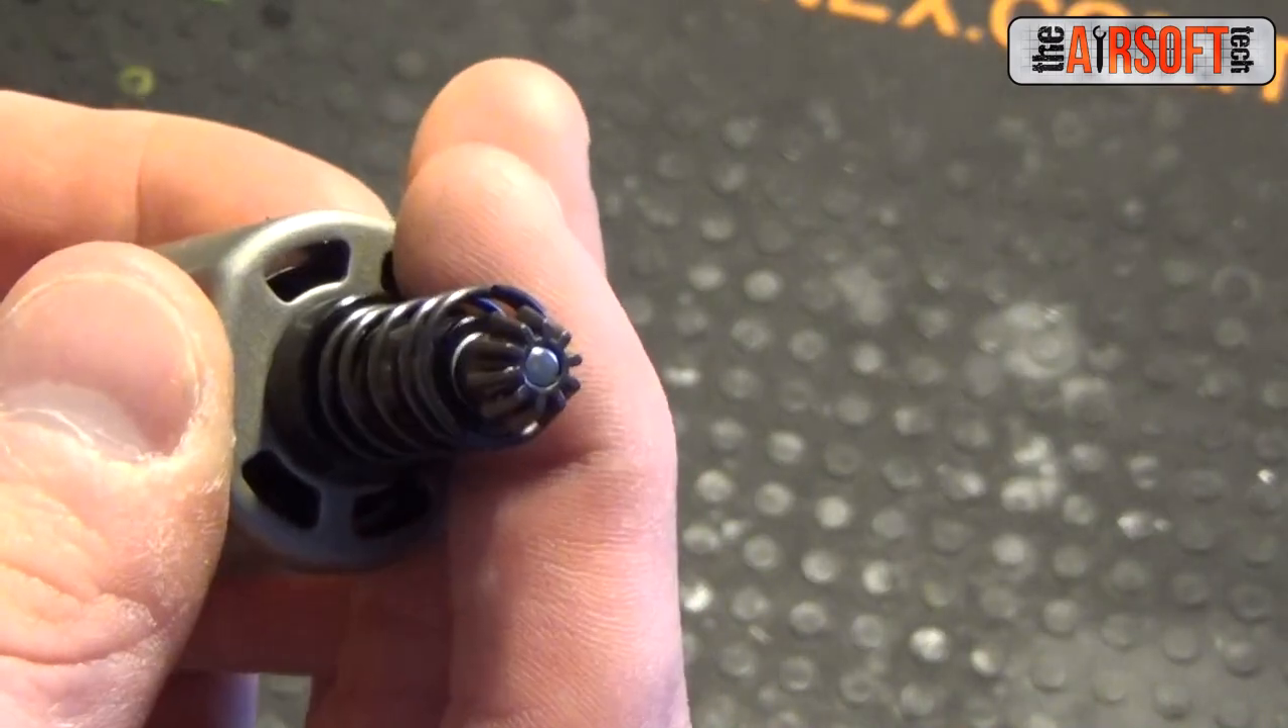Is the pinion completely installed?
Yes.